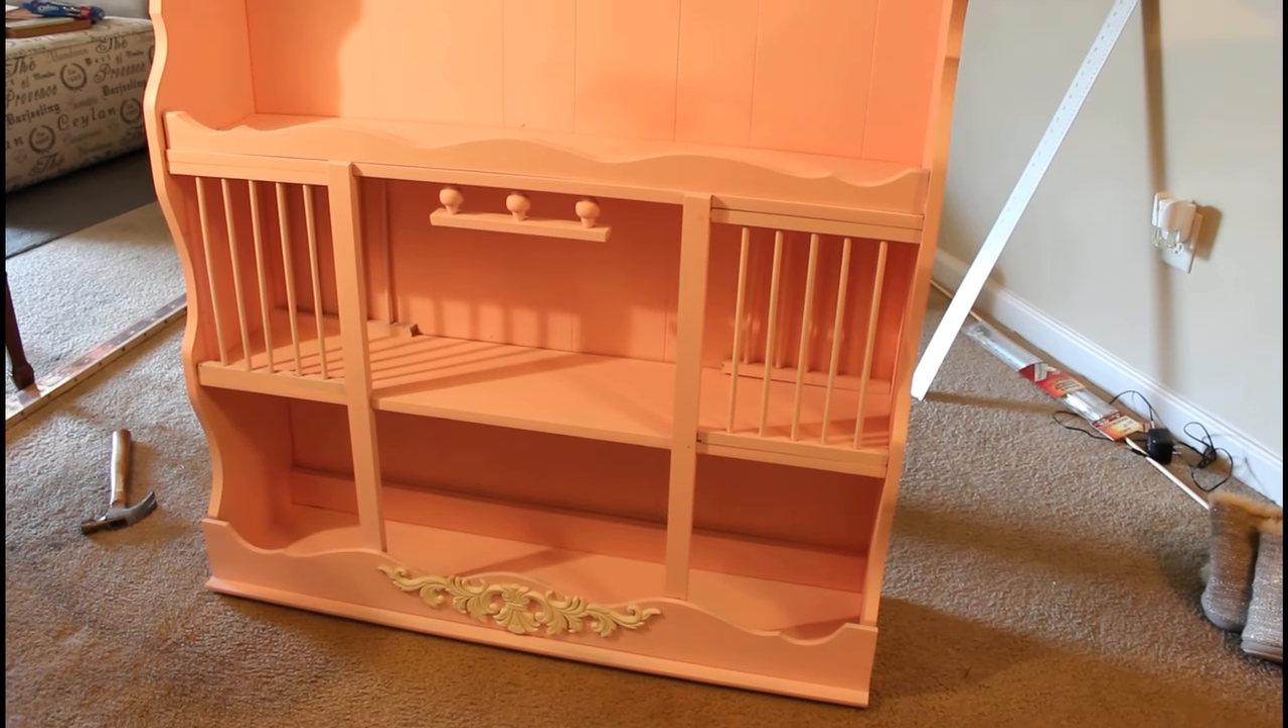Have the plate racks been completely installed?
Yes.